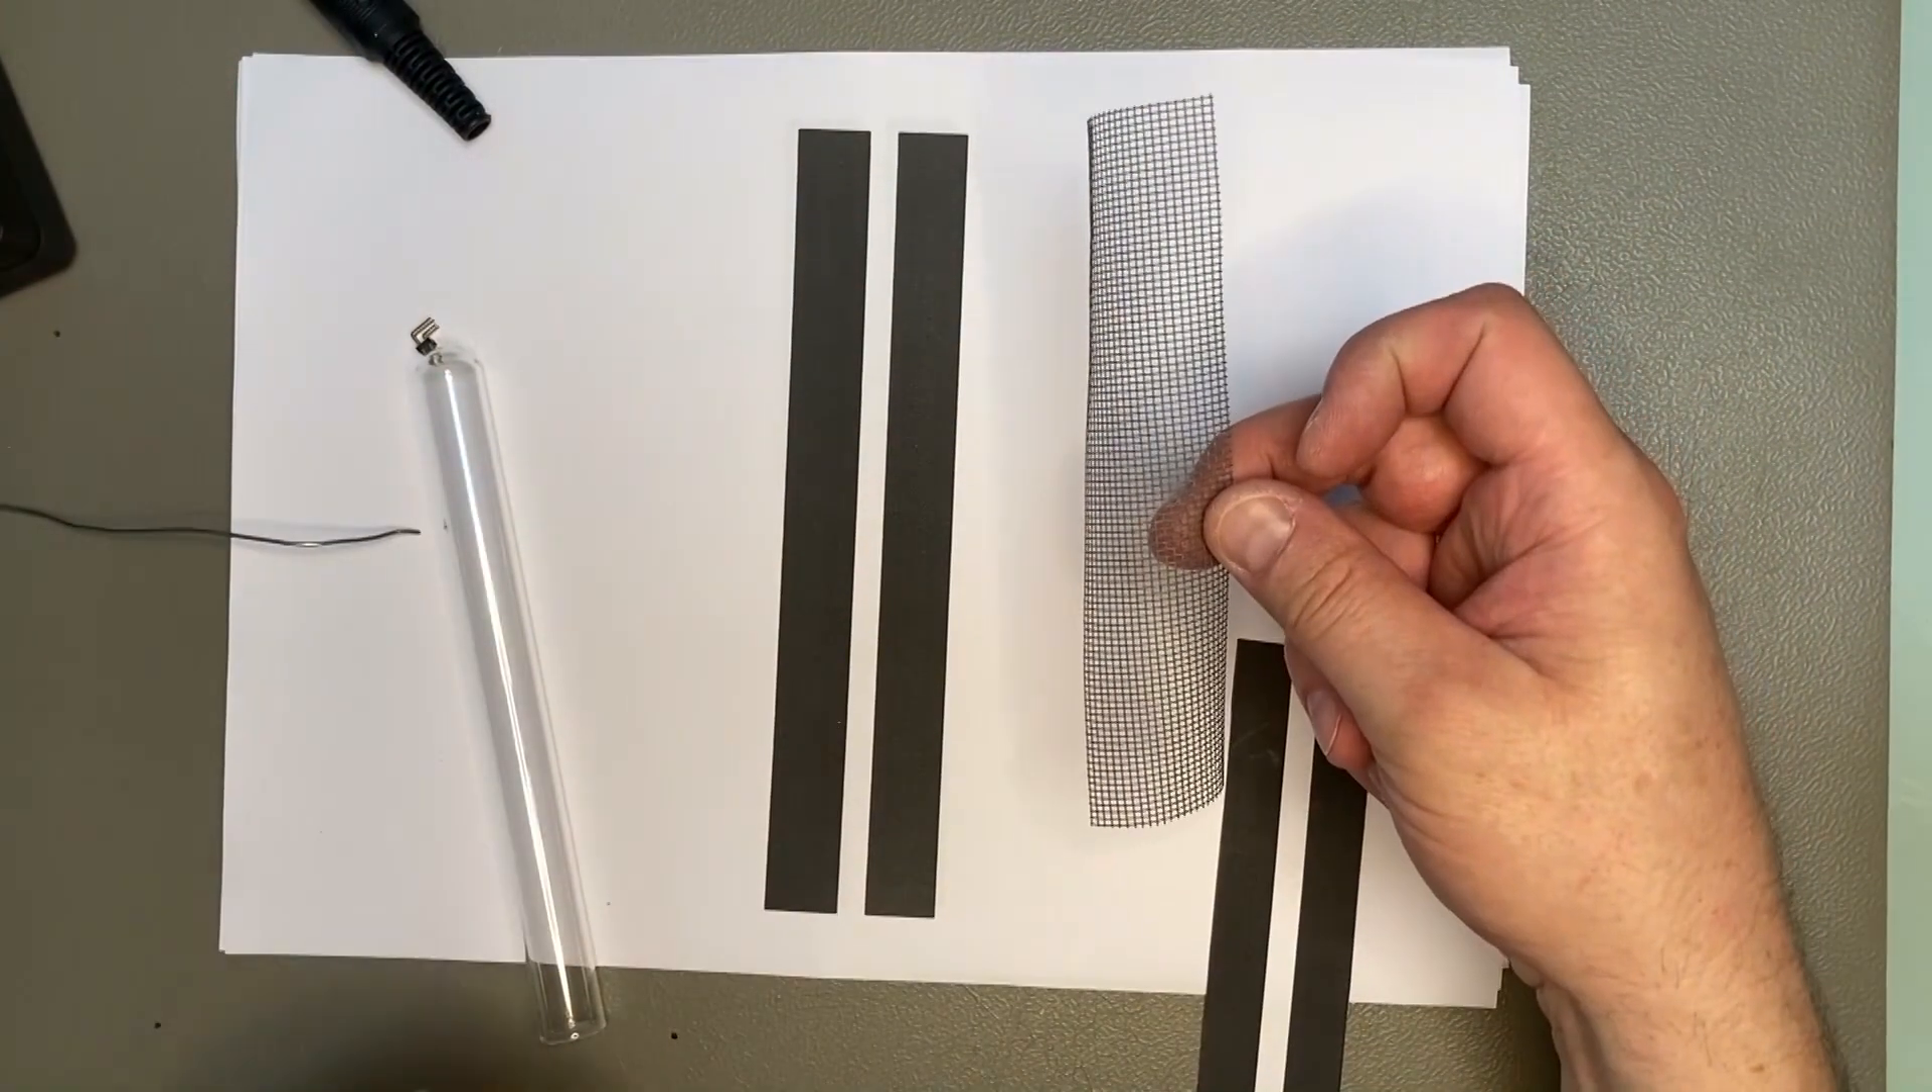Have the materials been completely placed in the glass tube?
No.